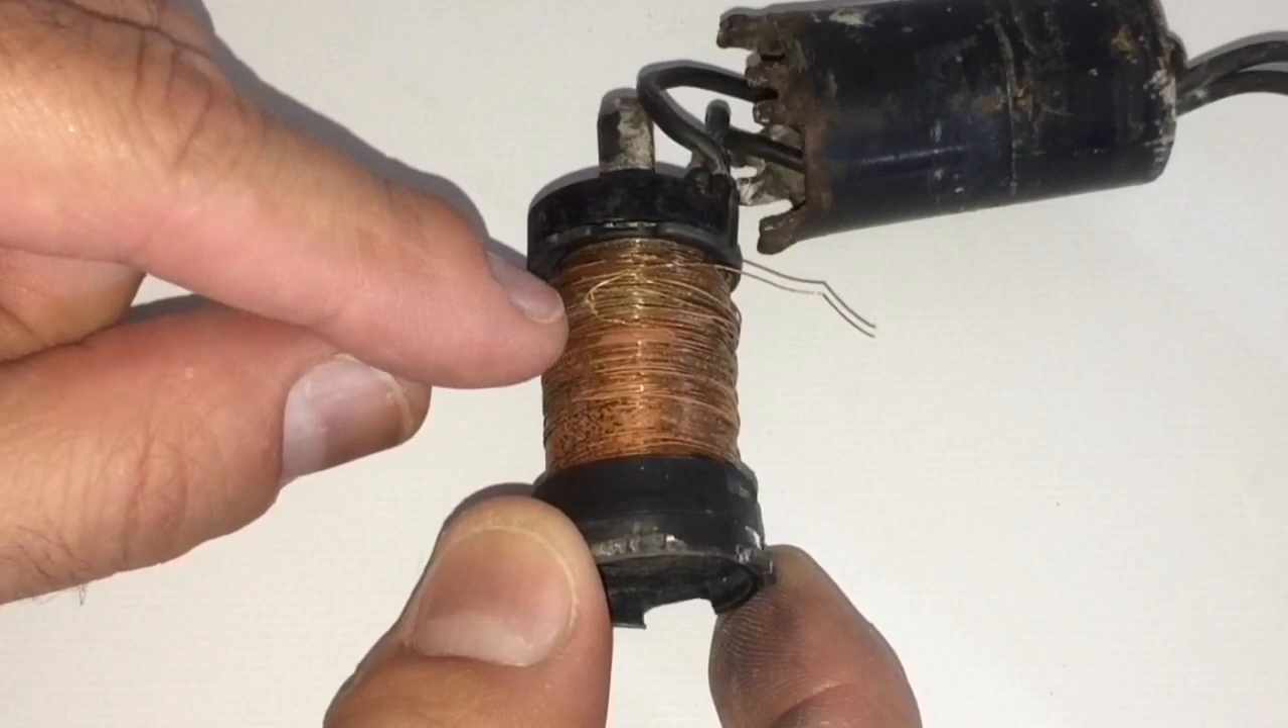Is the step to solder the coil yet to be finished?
Yes.